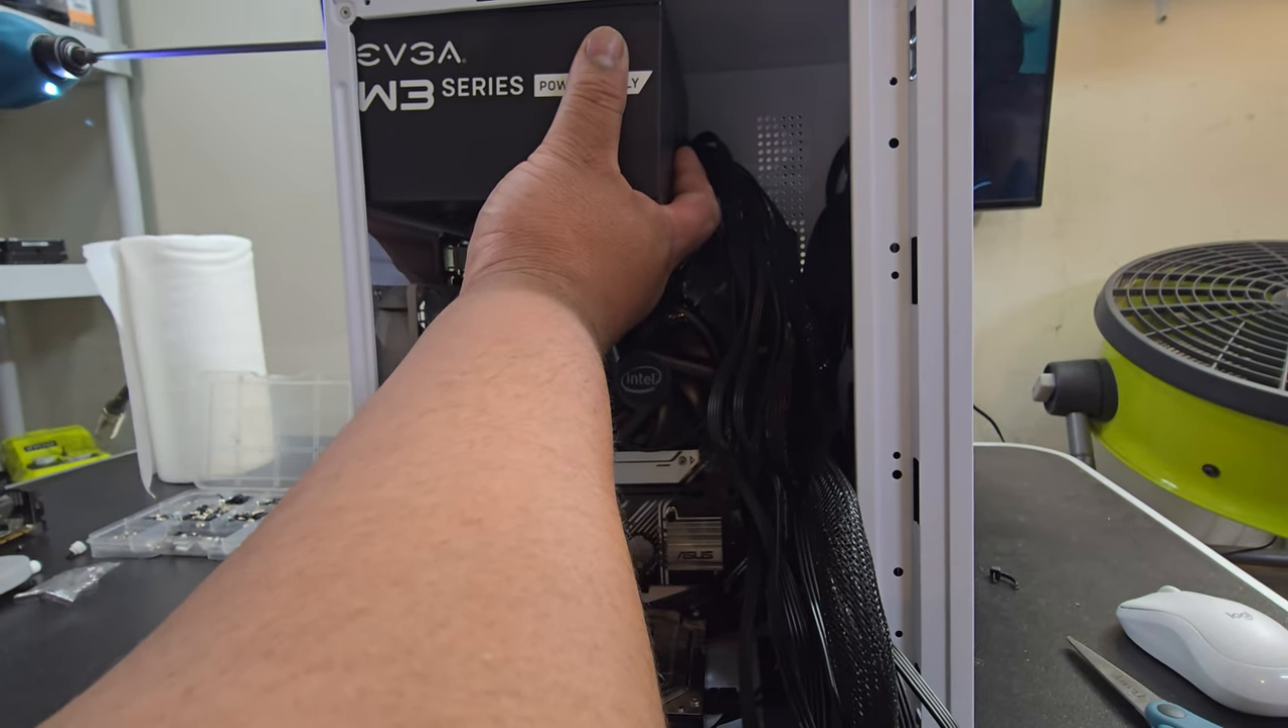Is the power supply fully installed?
No.